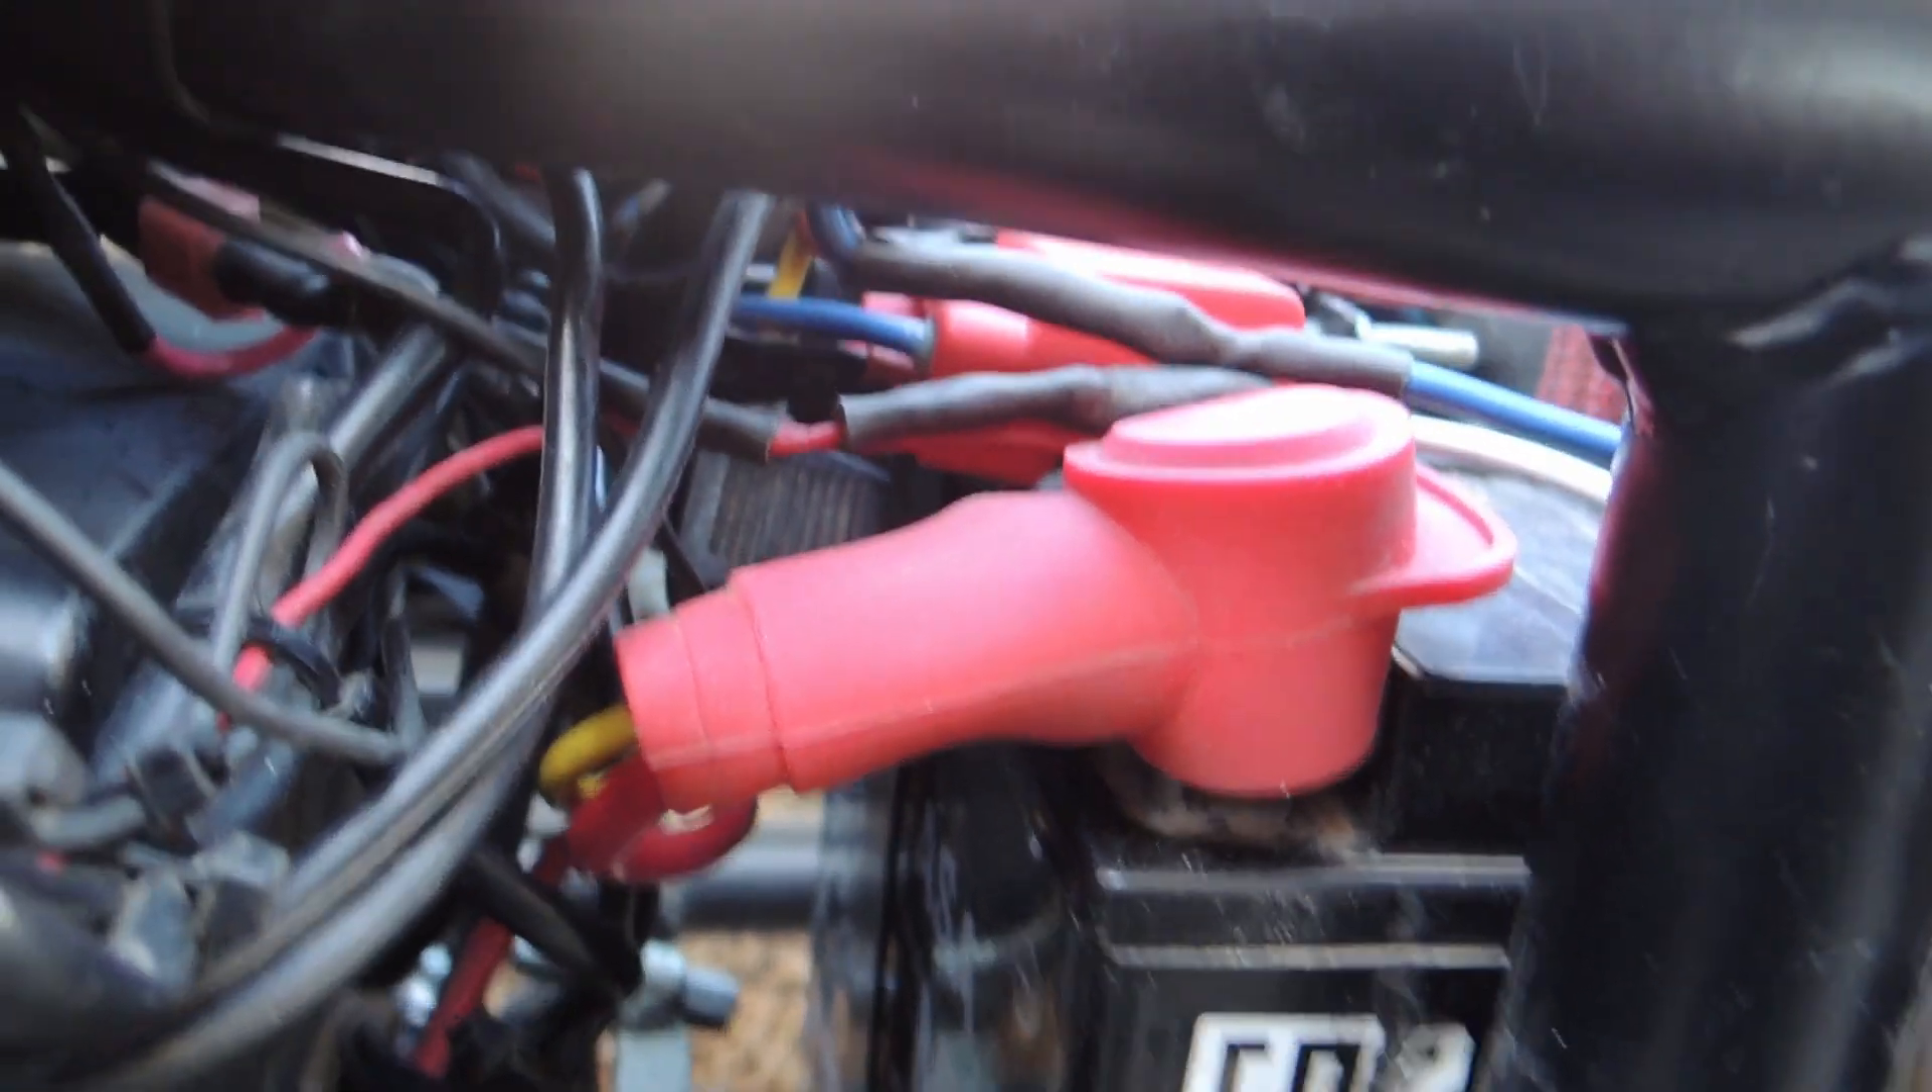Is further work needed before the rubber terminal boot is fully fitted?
No.